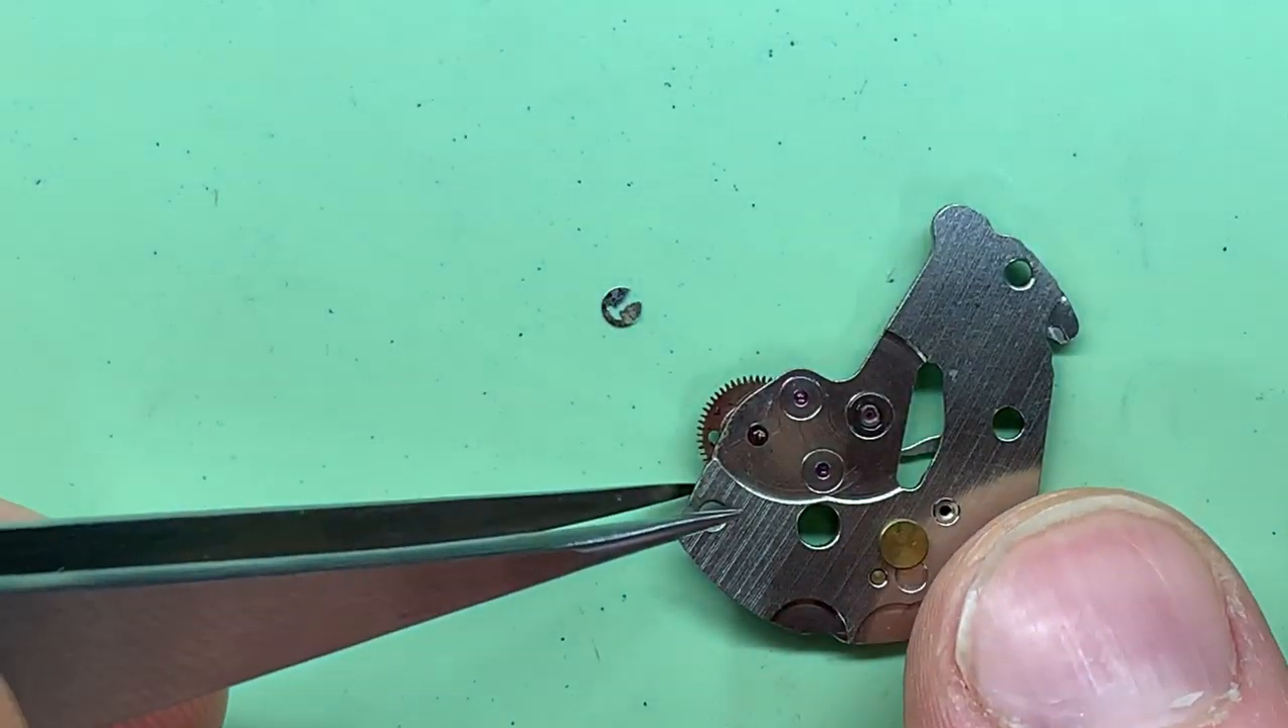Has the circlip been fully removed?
Yes.